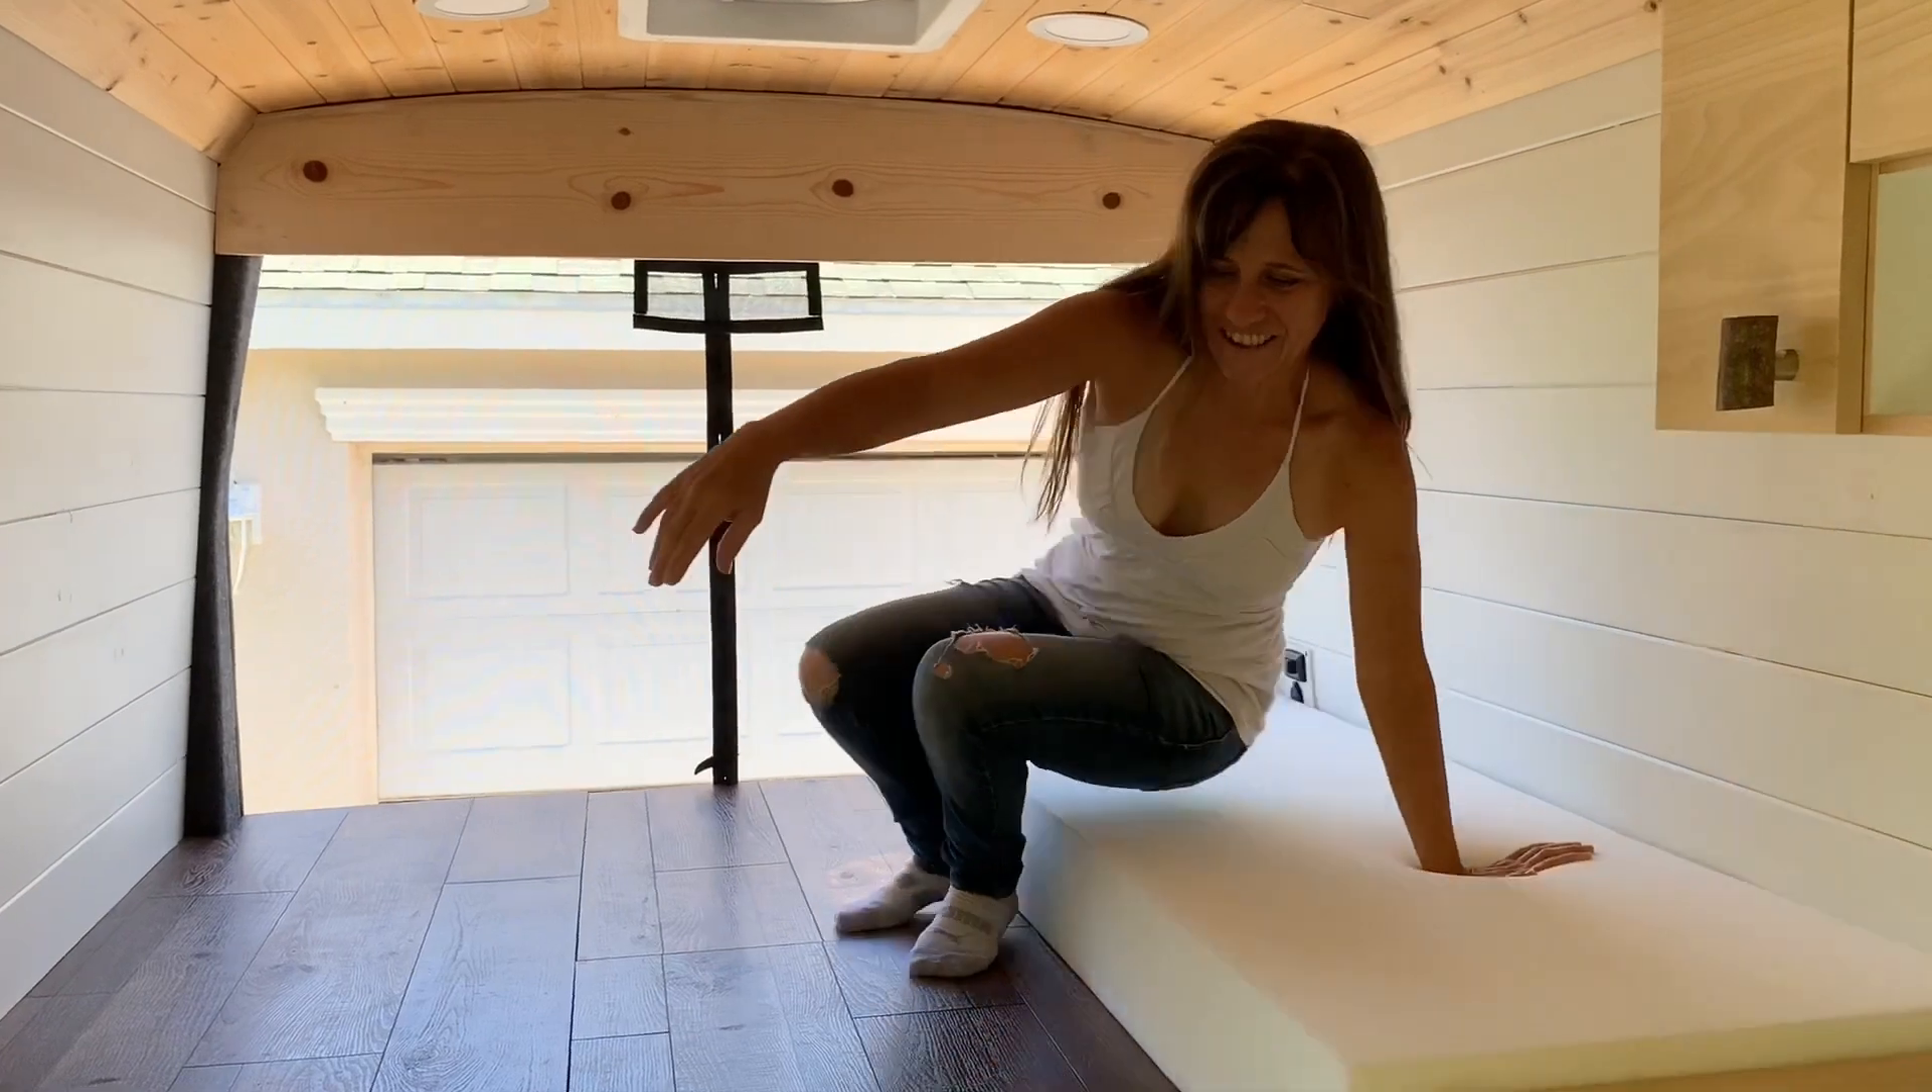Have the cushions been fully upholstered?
No.